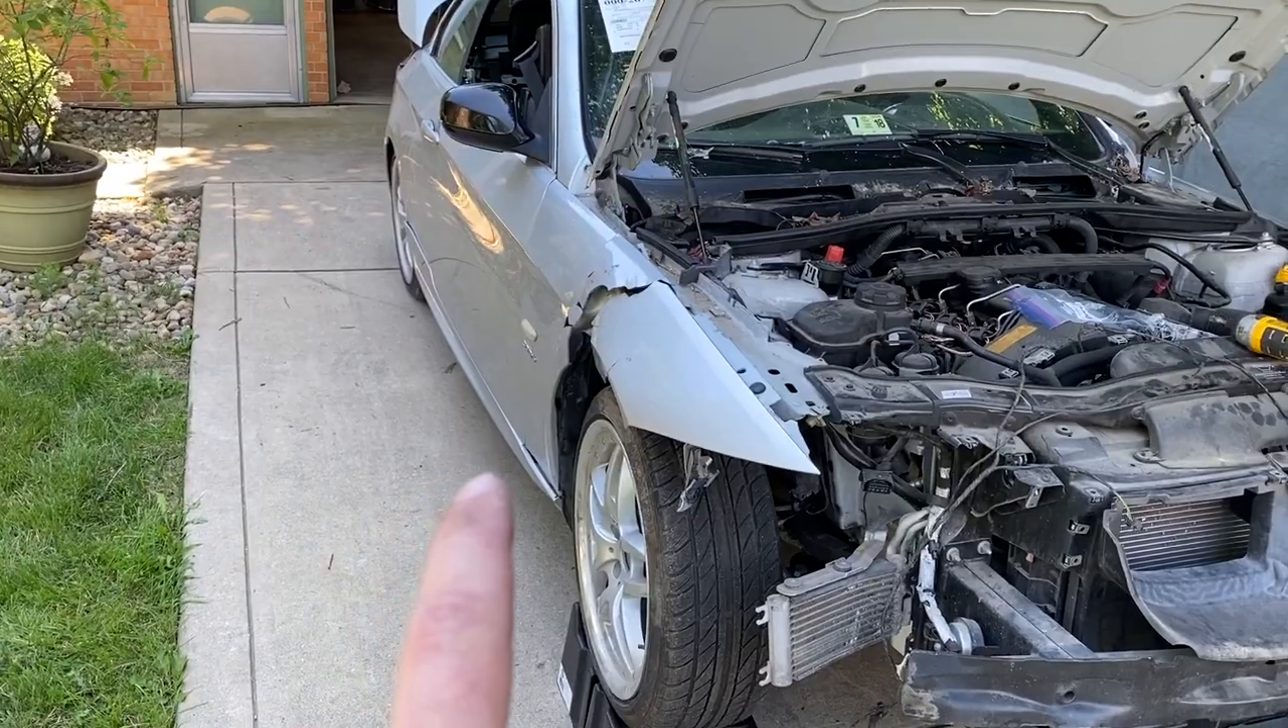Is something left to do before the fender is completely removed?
Yes.